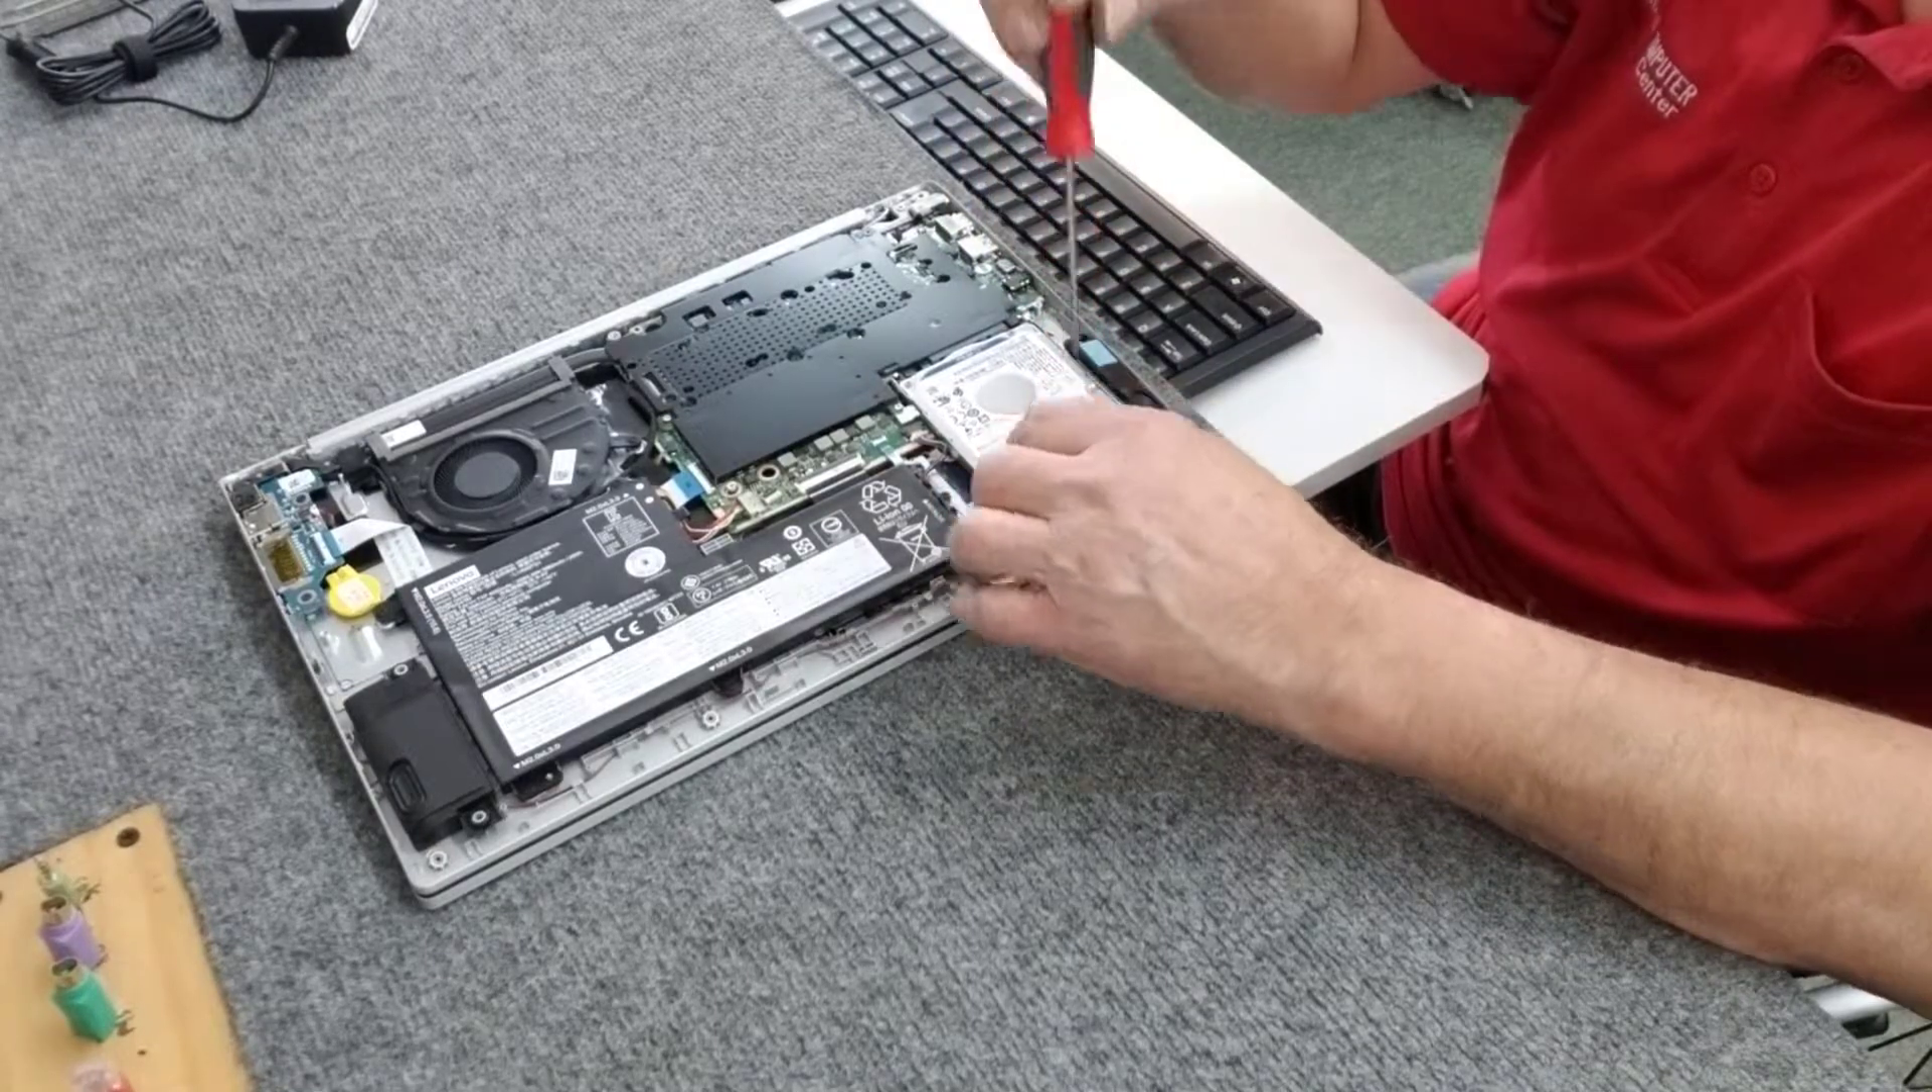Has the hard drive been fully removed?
No.